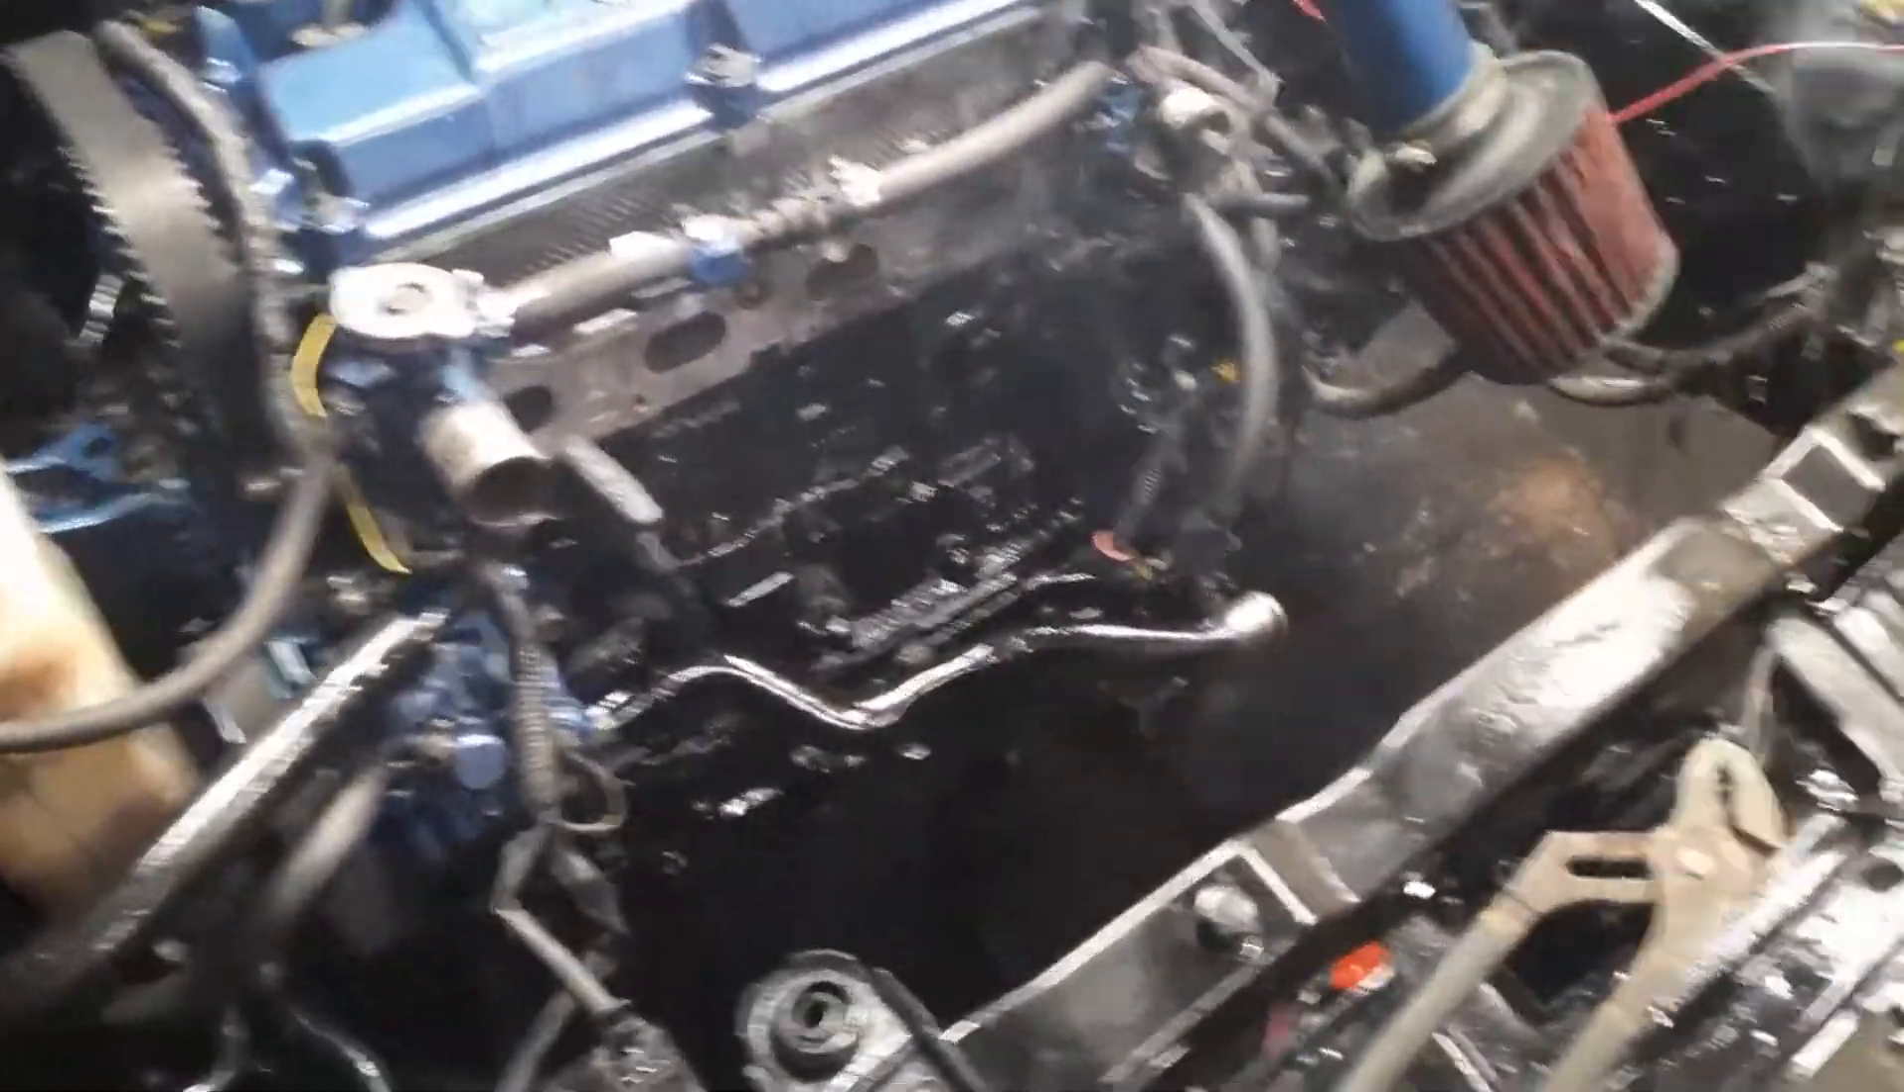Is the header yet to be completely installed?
Yes.